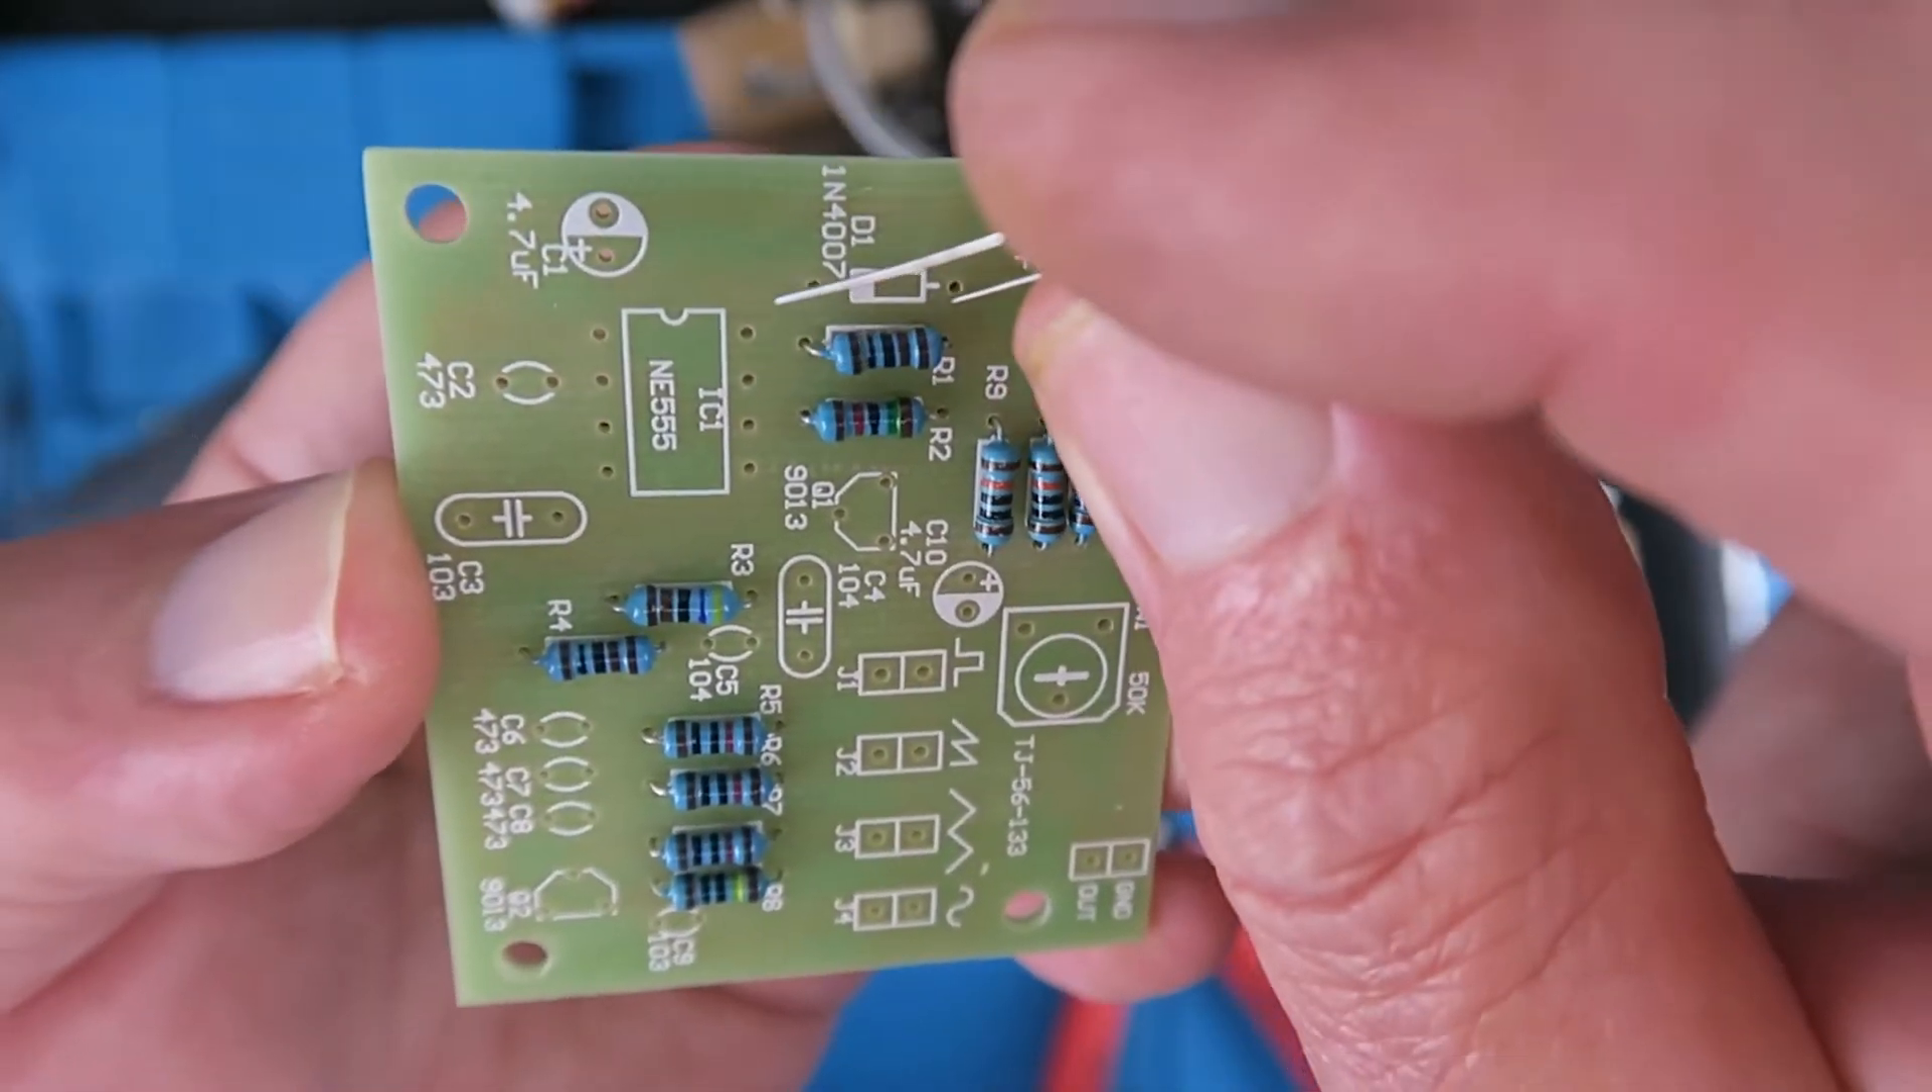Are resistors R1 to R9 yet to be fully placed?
No.